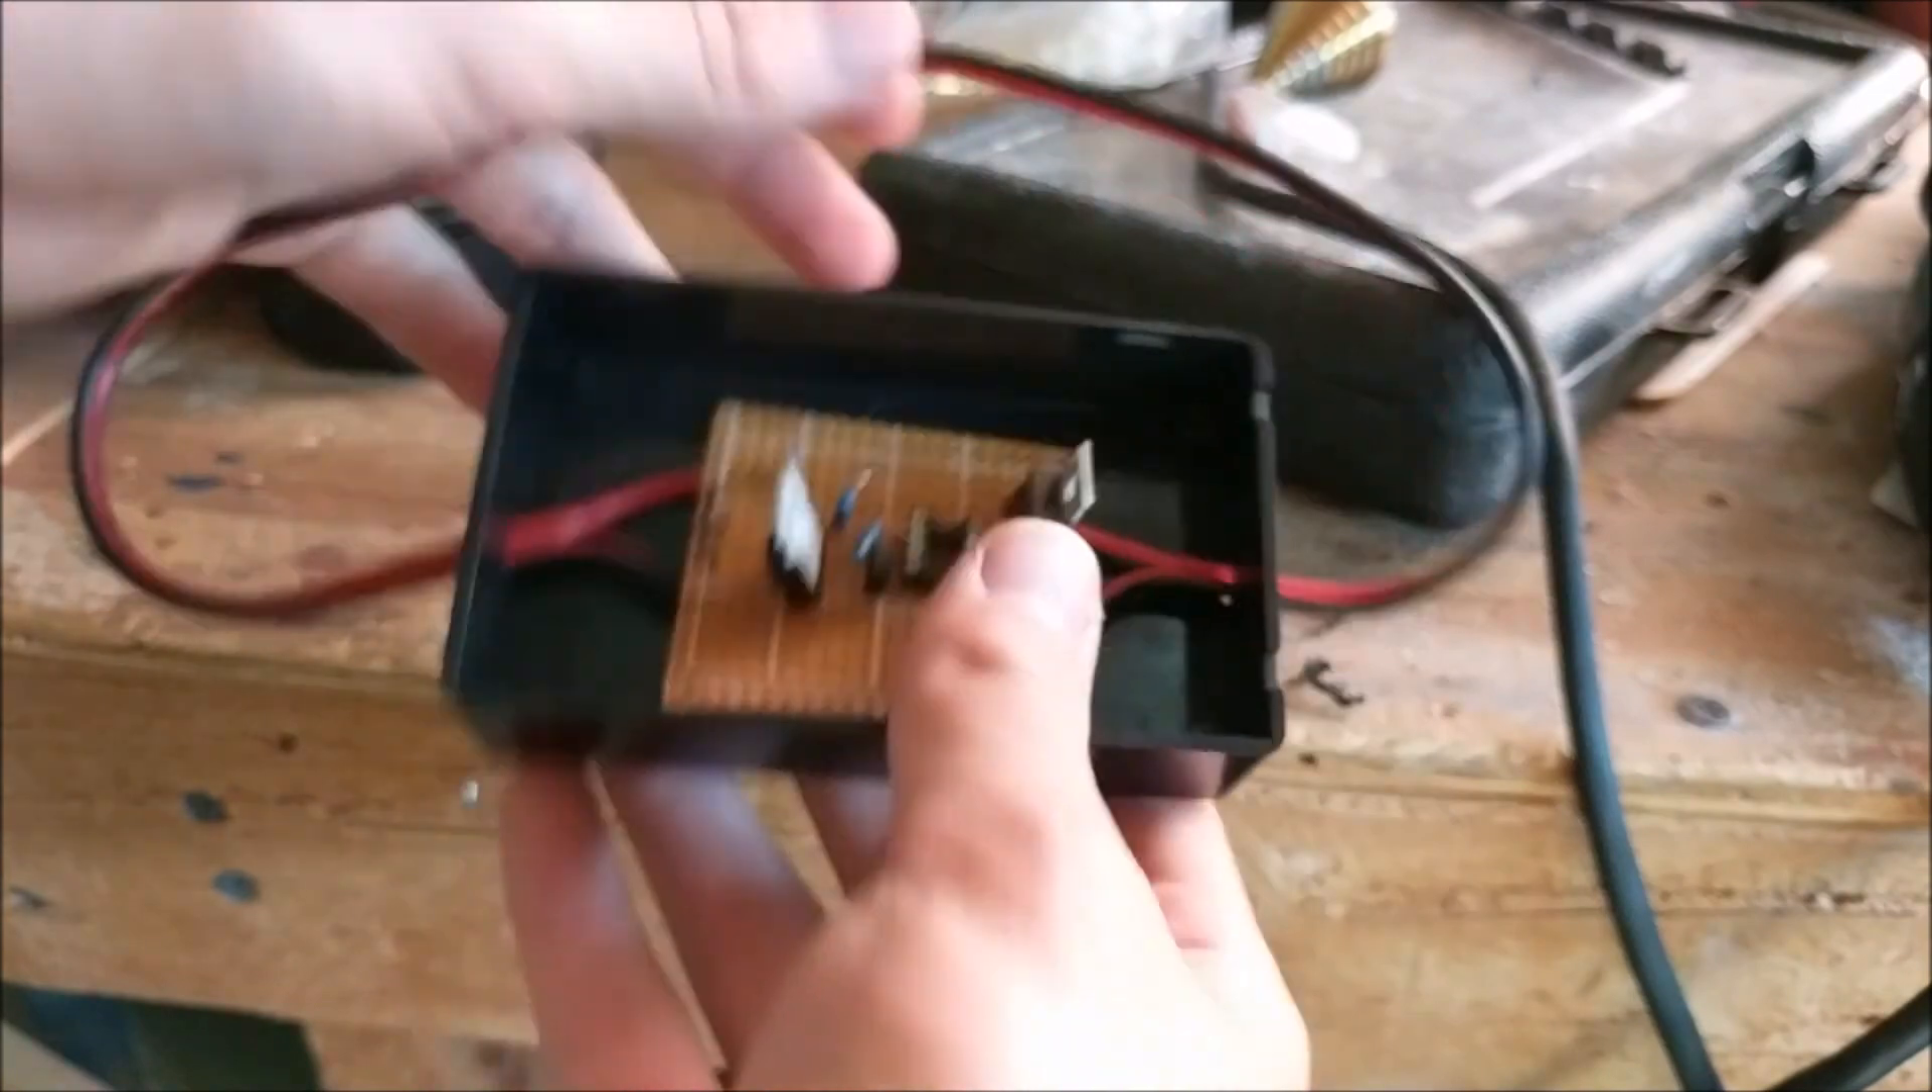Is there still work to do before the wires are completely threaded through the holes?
No.